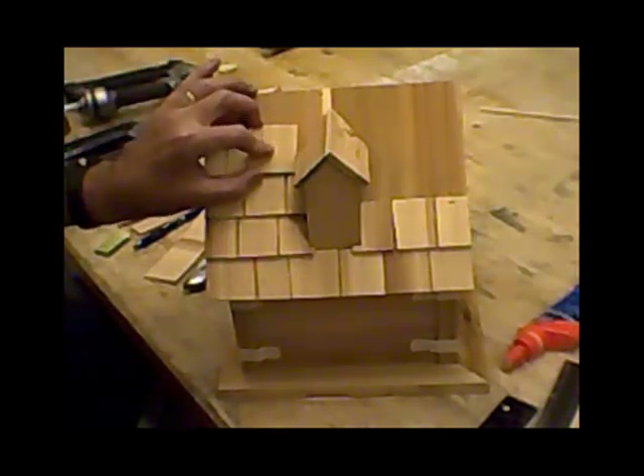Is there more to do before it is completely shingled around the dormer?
Yes.